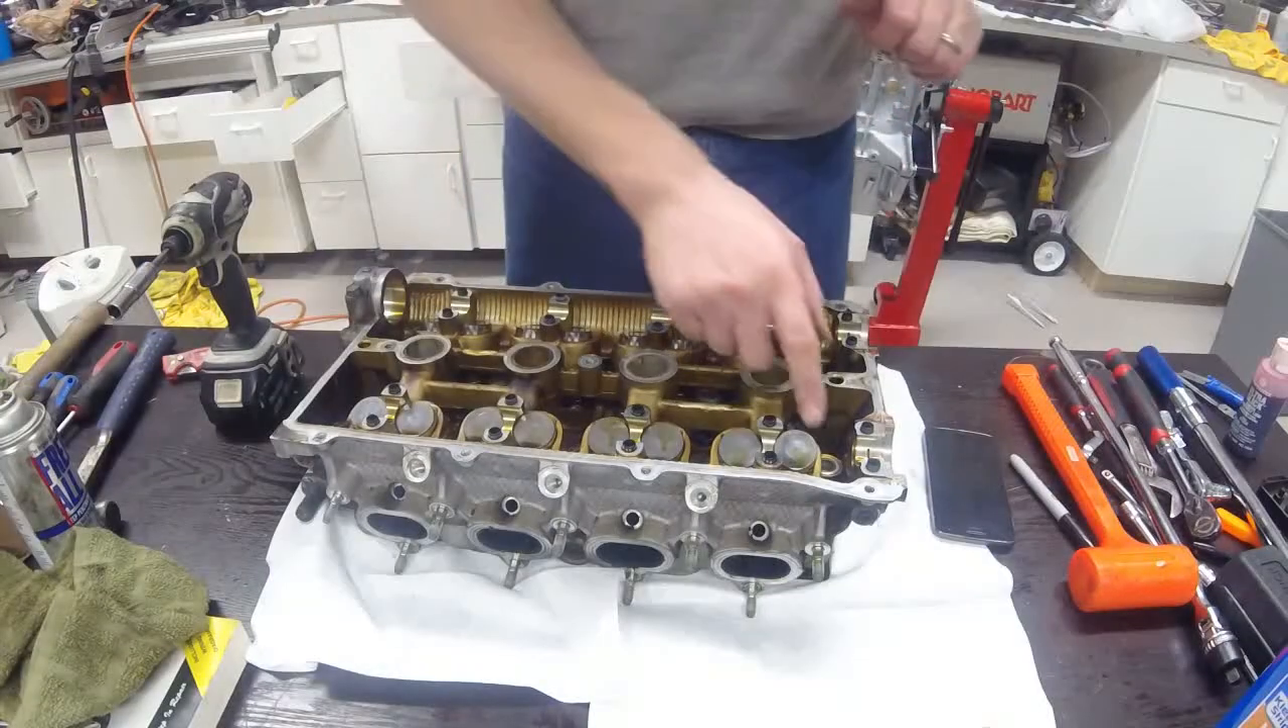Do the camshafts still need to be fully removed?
No.